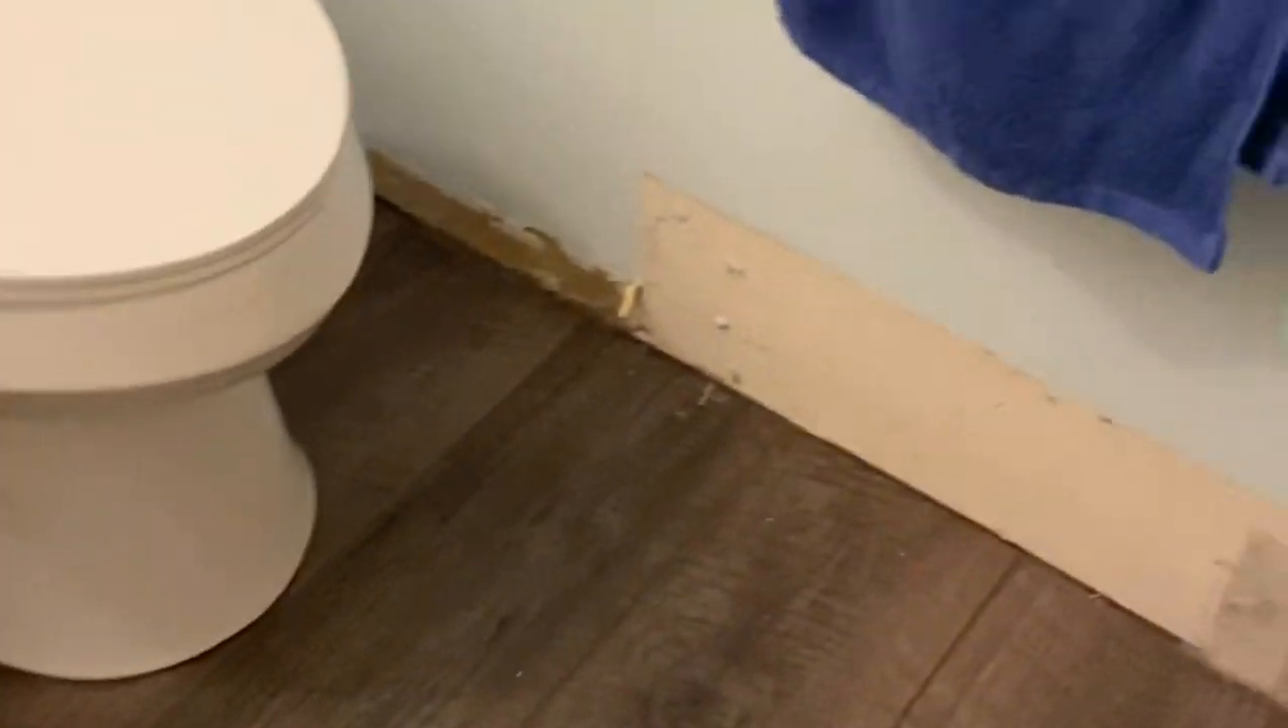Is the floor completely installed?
Yes.